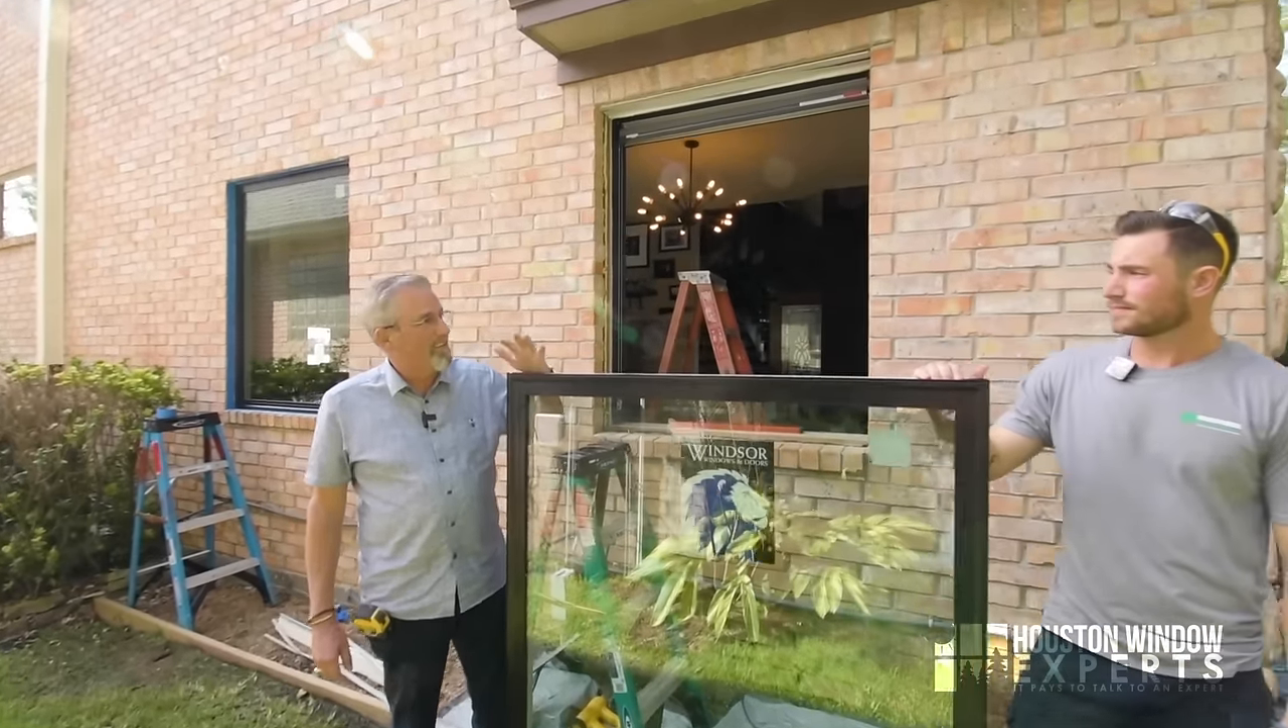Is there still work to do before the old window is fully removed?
No.